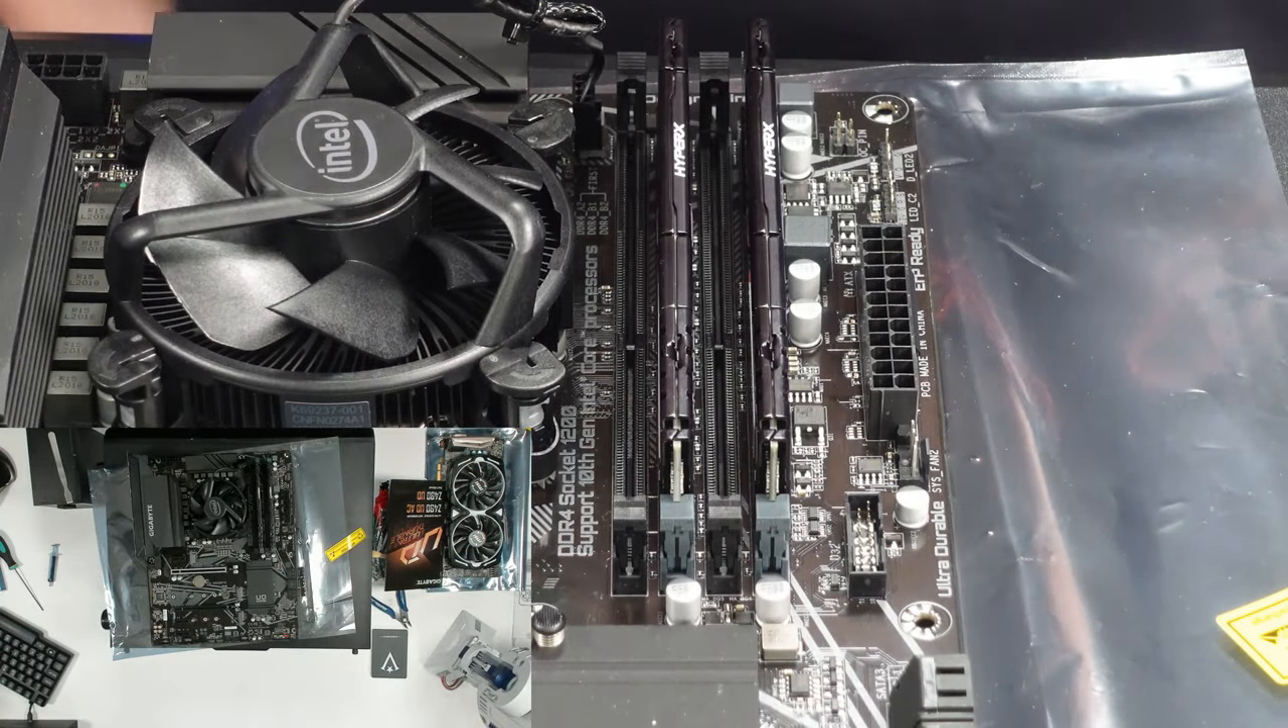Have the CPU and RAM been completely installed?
Yes.